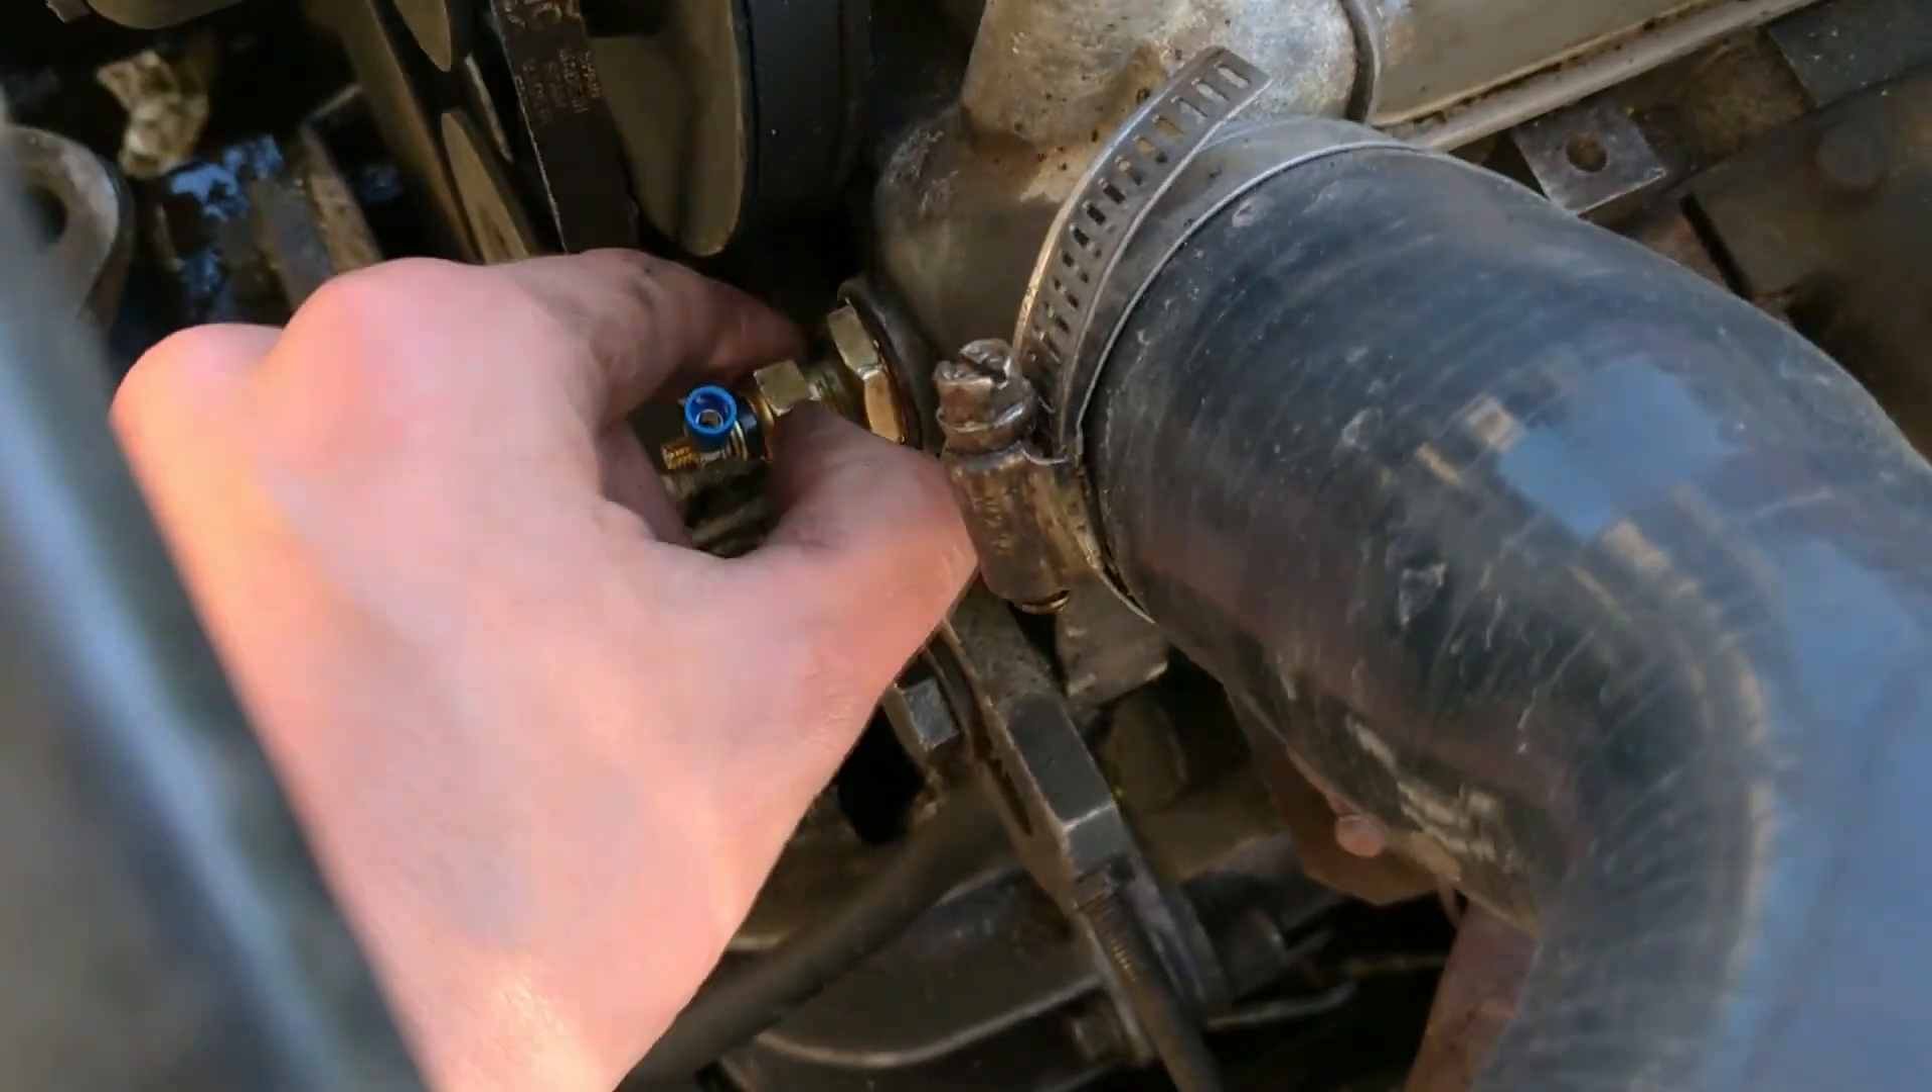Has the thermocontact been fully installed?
No.